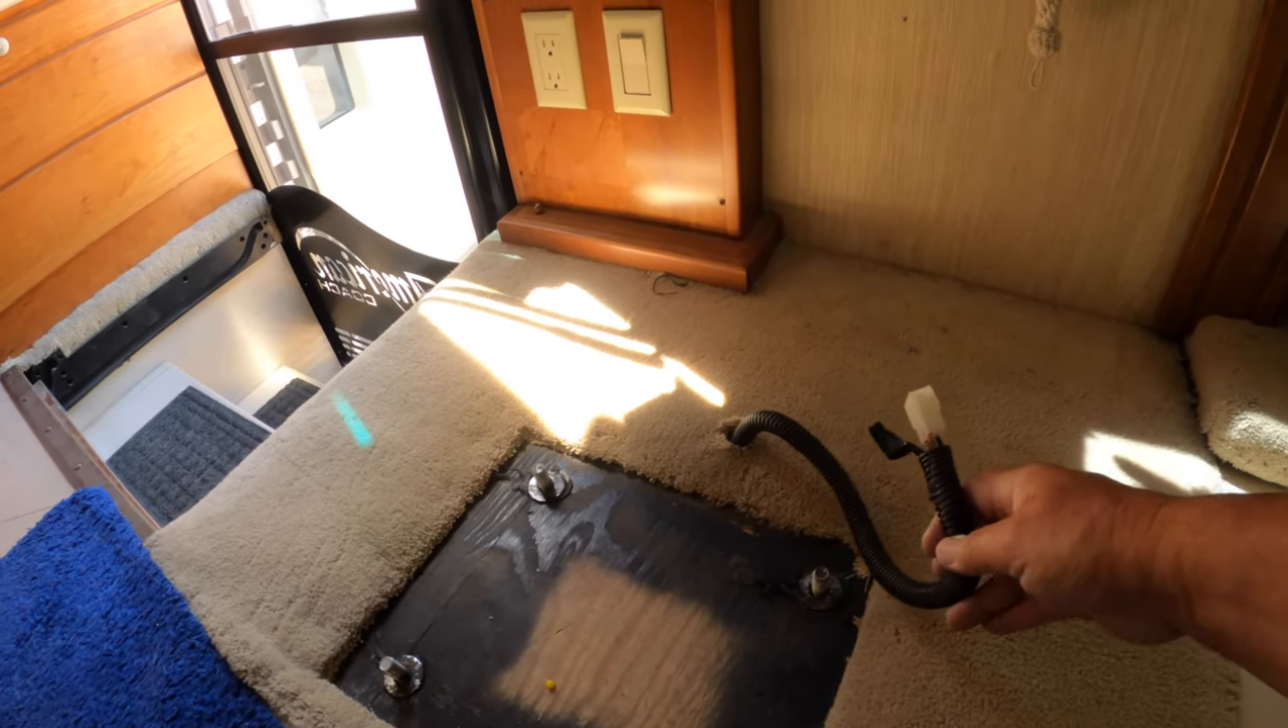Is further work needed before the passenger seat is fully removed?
No.